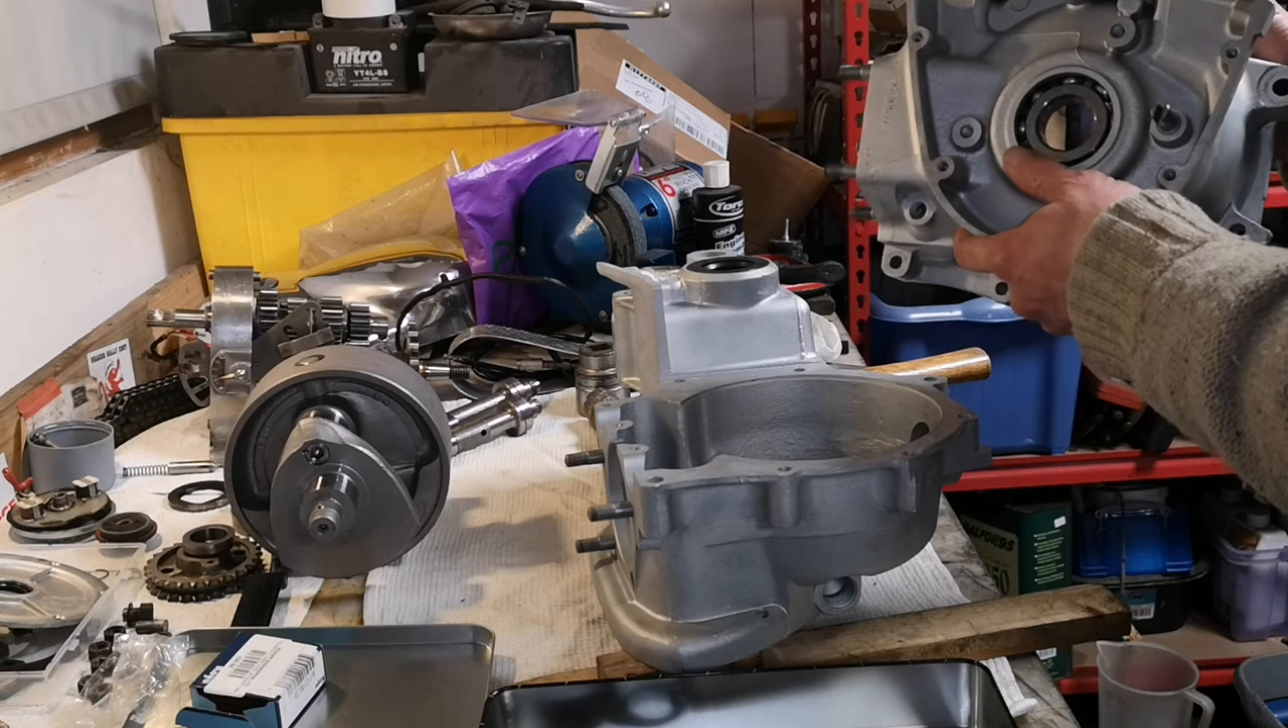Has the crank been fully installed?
No.